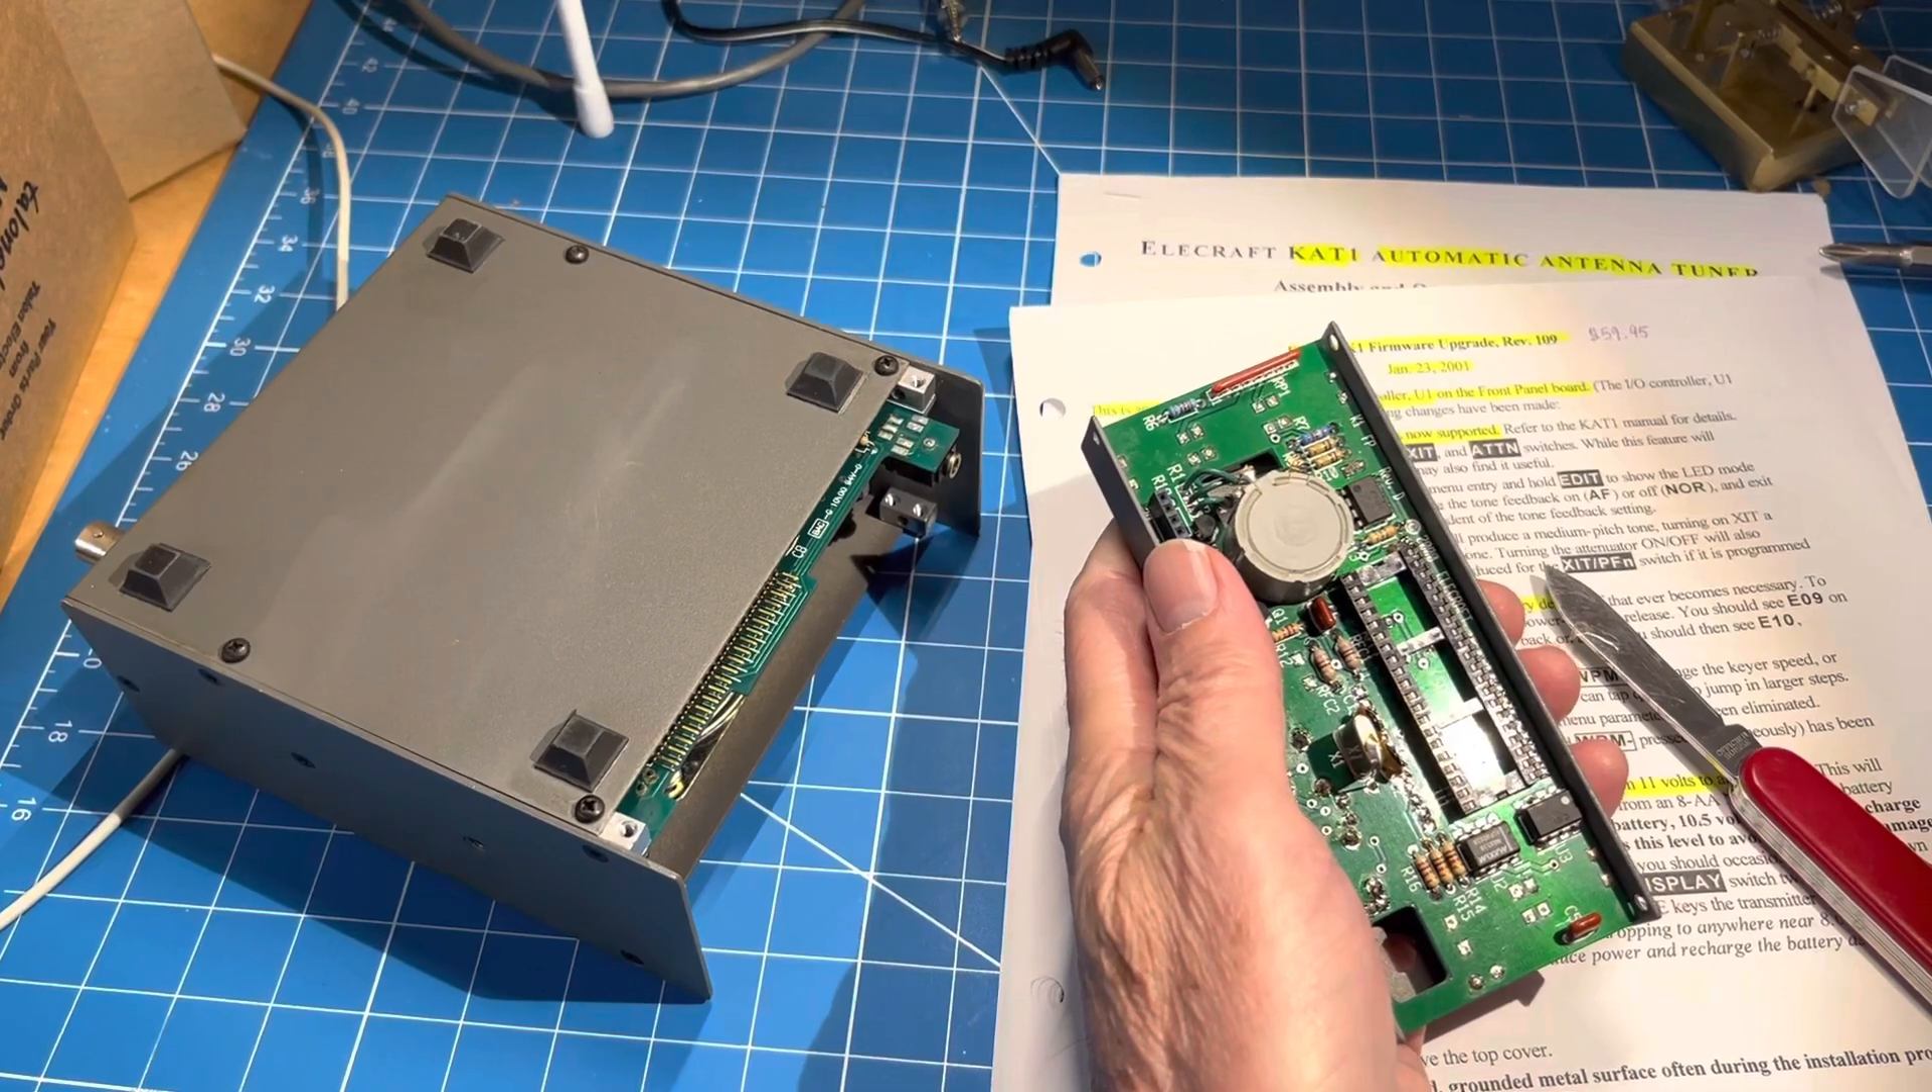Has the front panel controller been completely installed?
No.